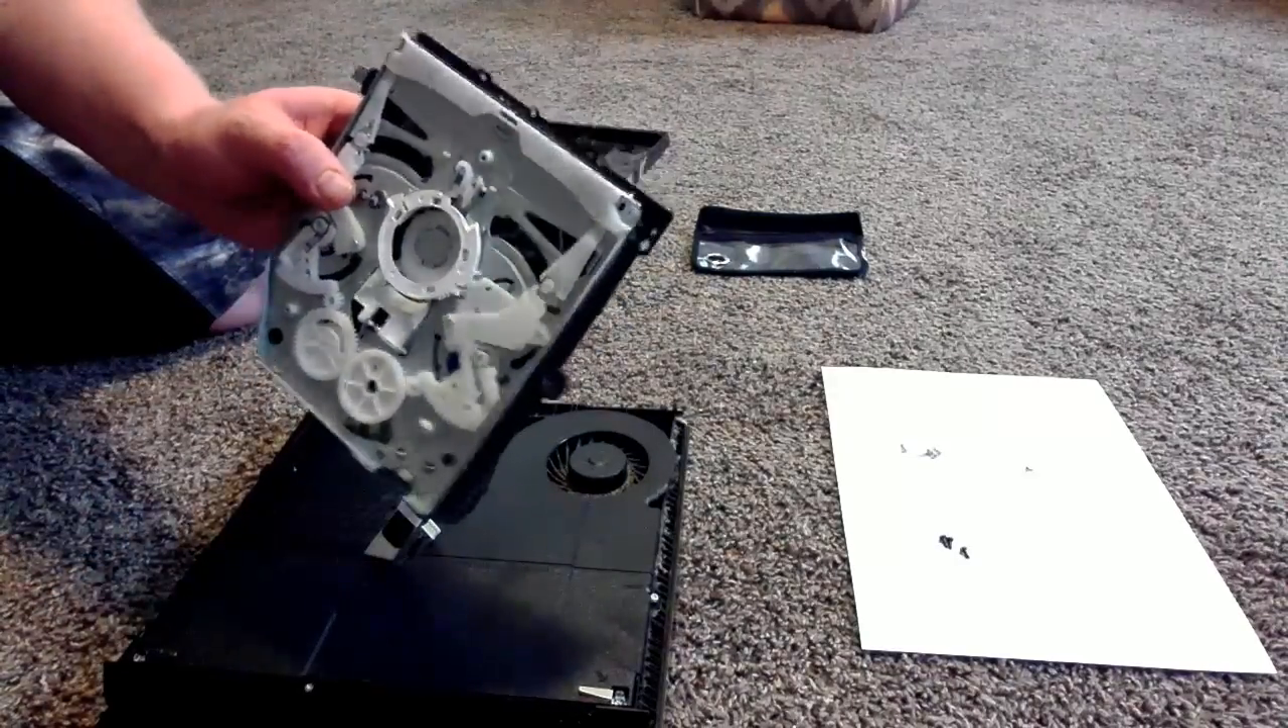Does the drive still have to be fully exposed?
No.